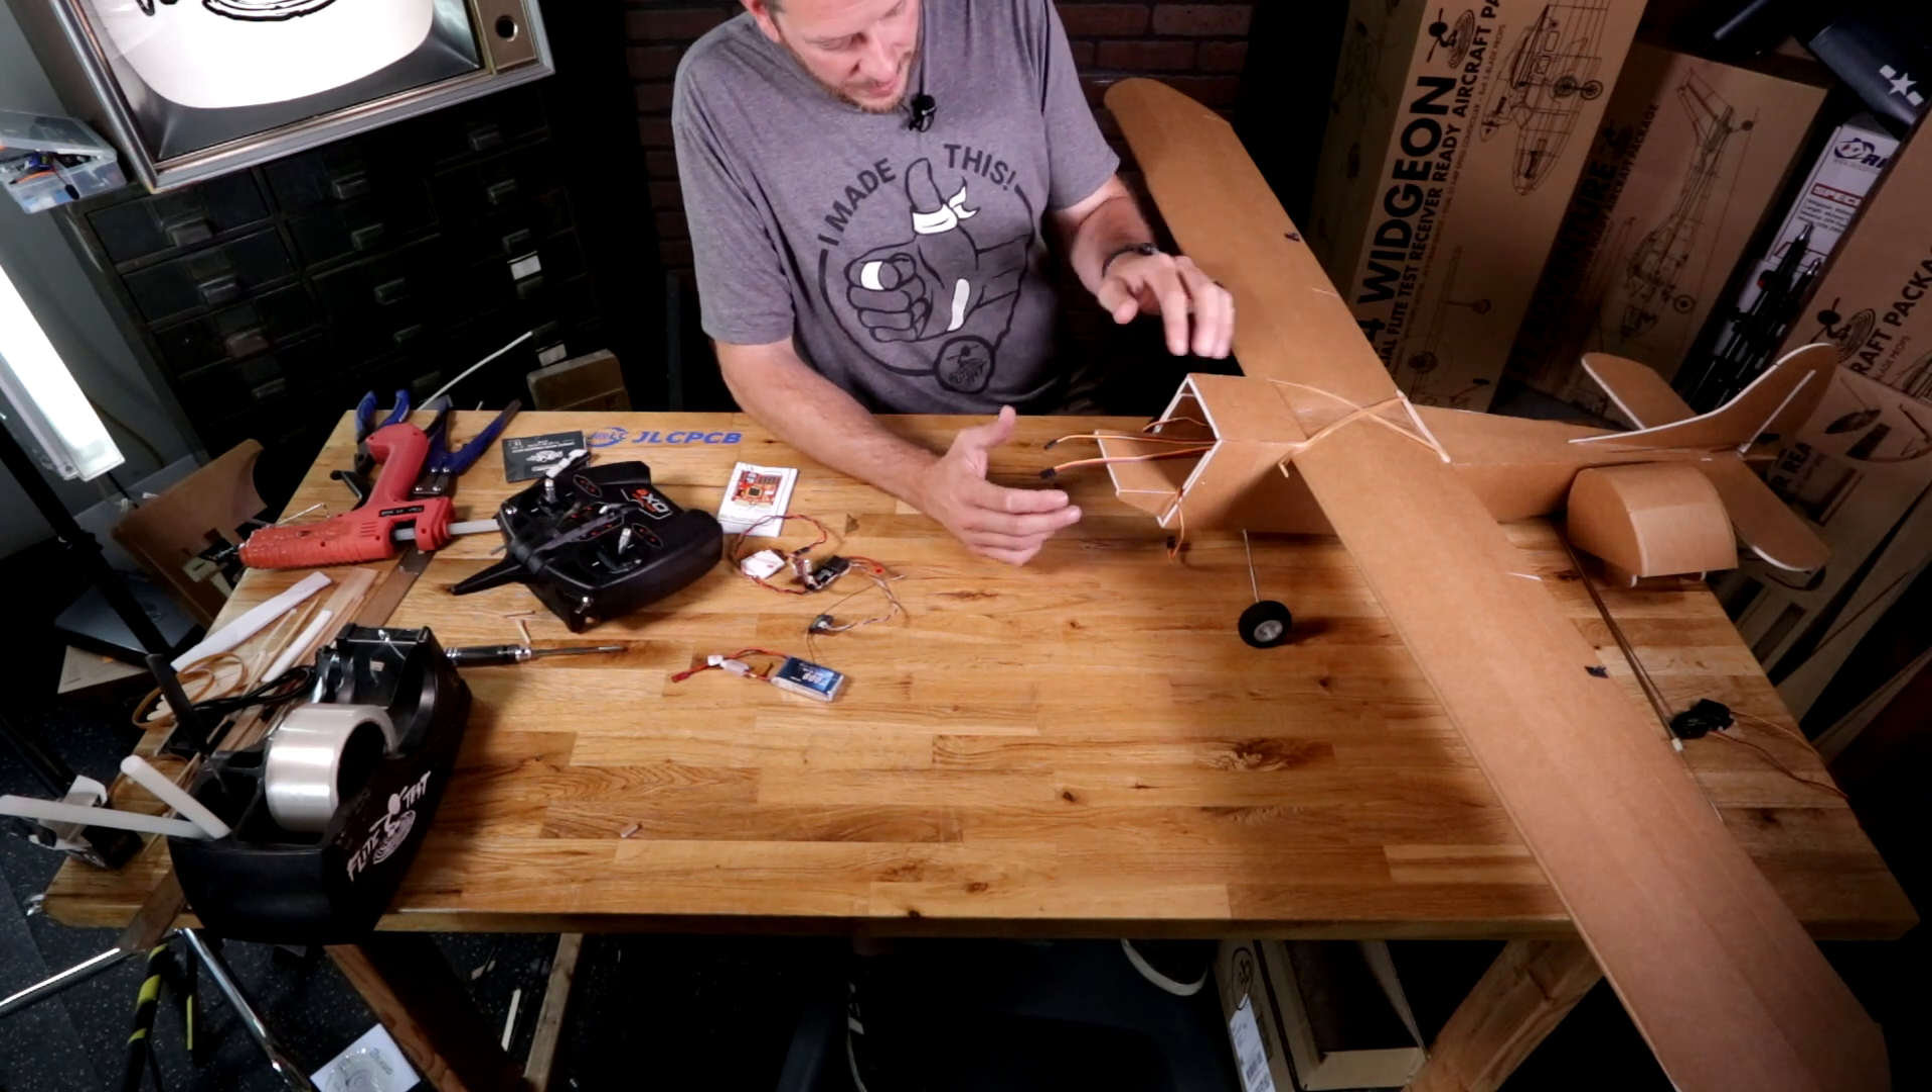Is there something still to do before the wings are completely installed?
No.